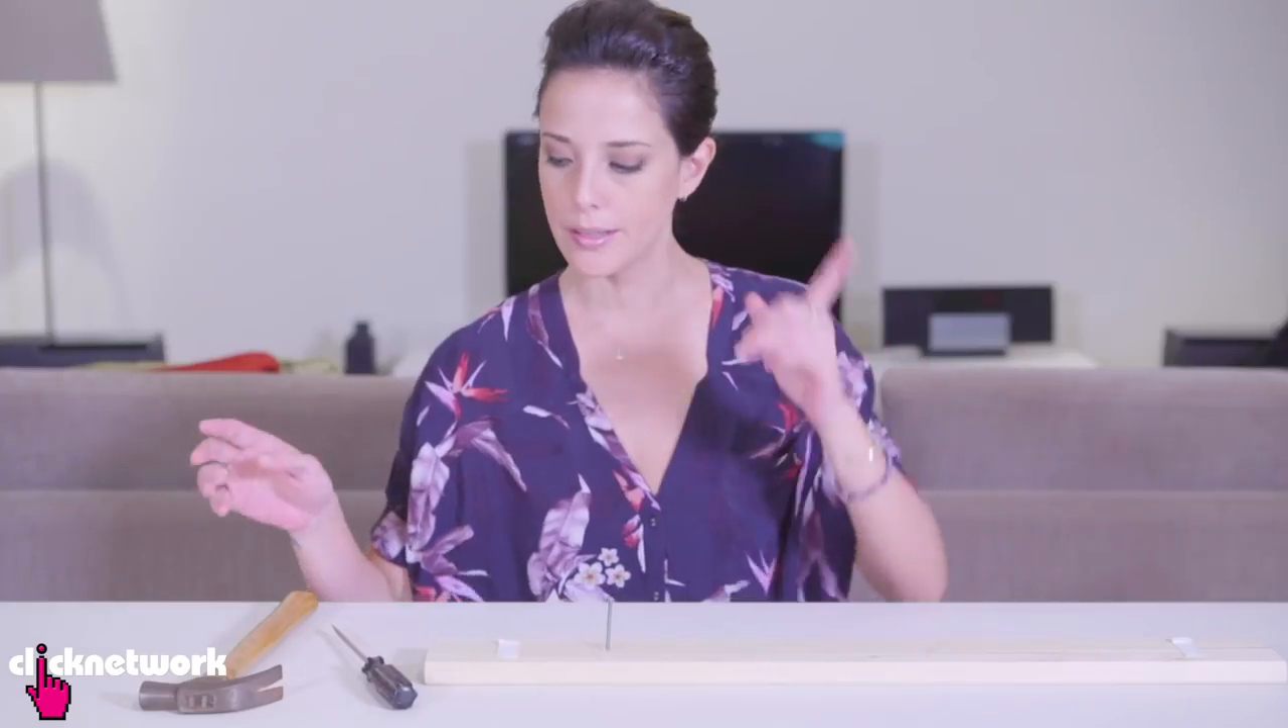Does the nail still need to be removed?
Yes.